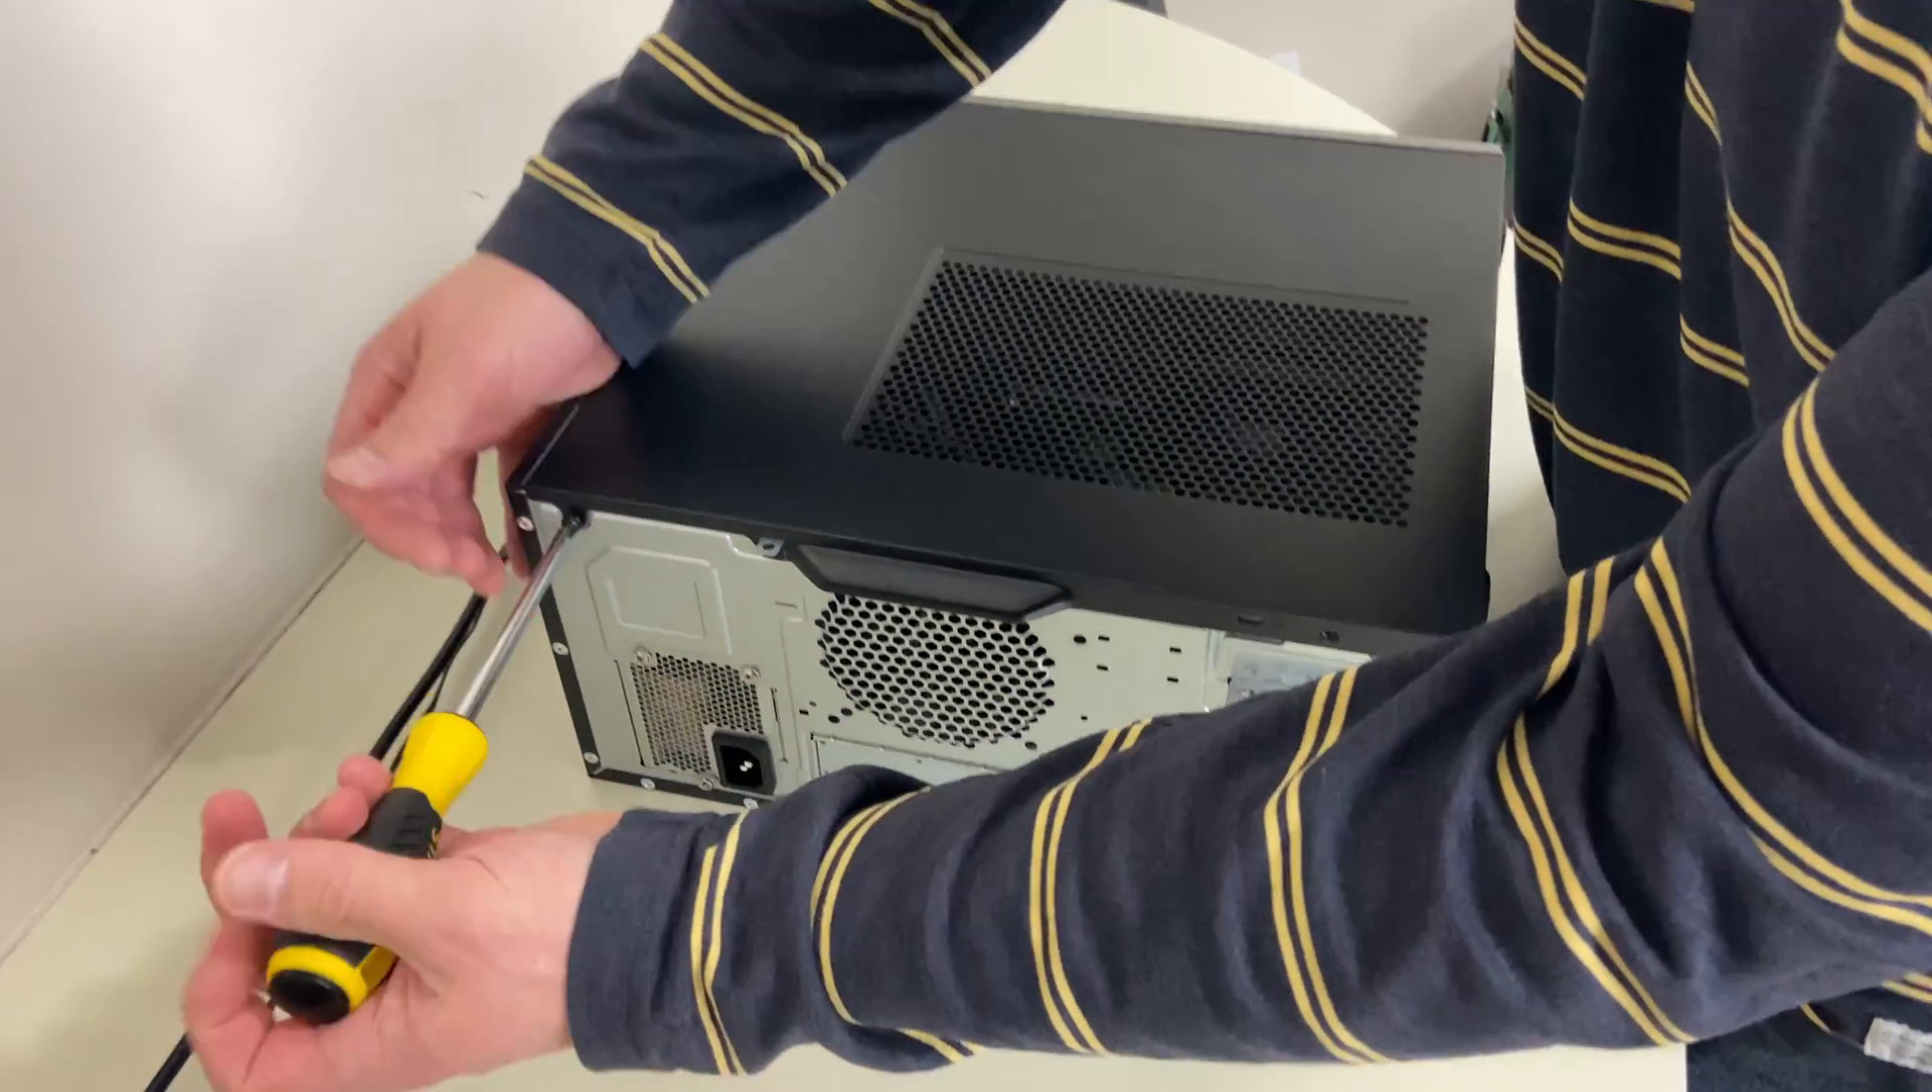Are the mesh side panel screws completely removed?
No.